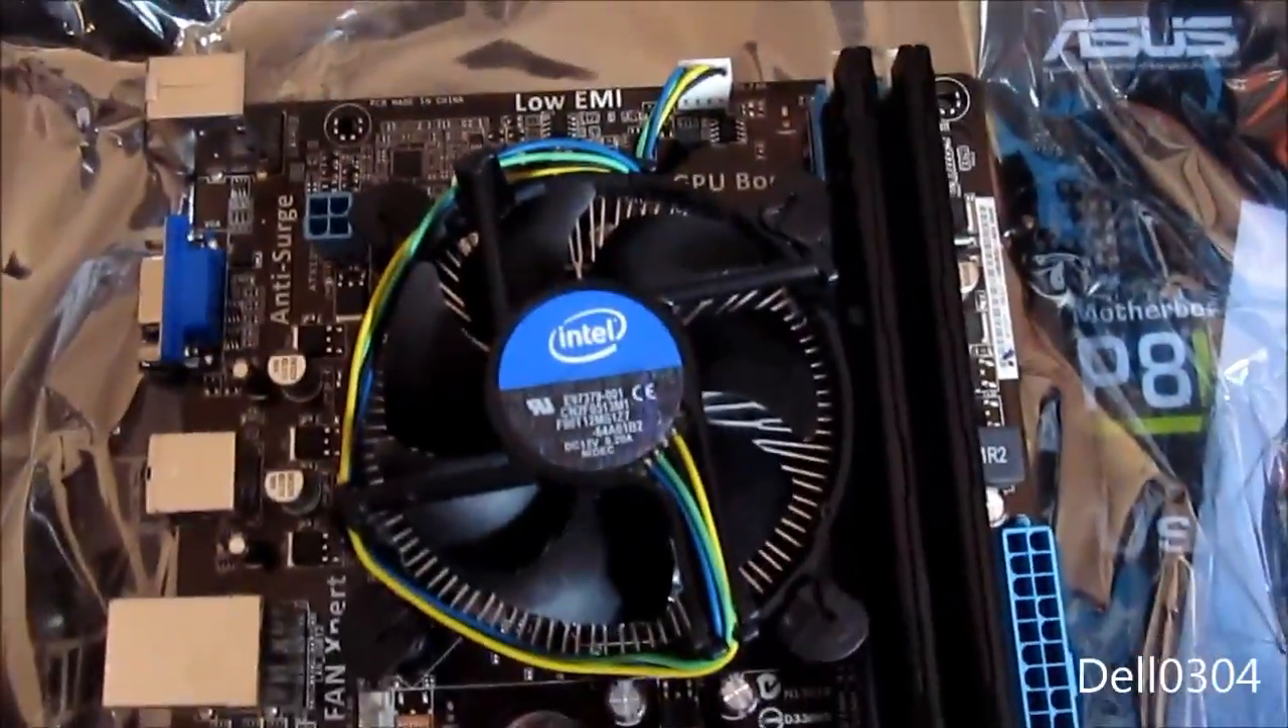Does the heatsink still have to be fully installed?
No.